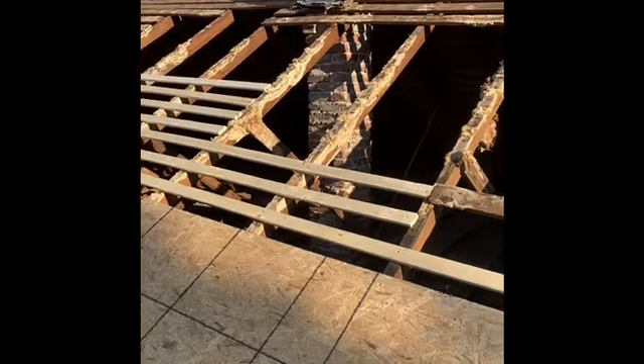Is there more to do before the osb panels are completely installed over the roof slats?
Yes.